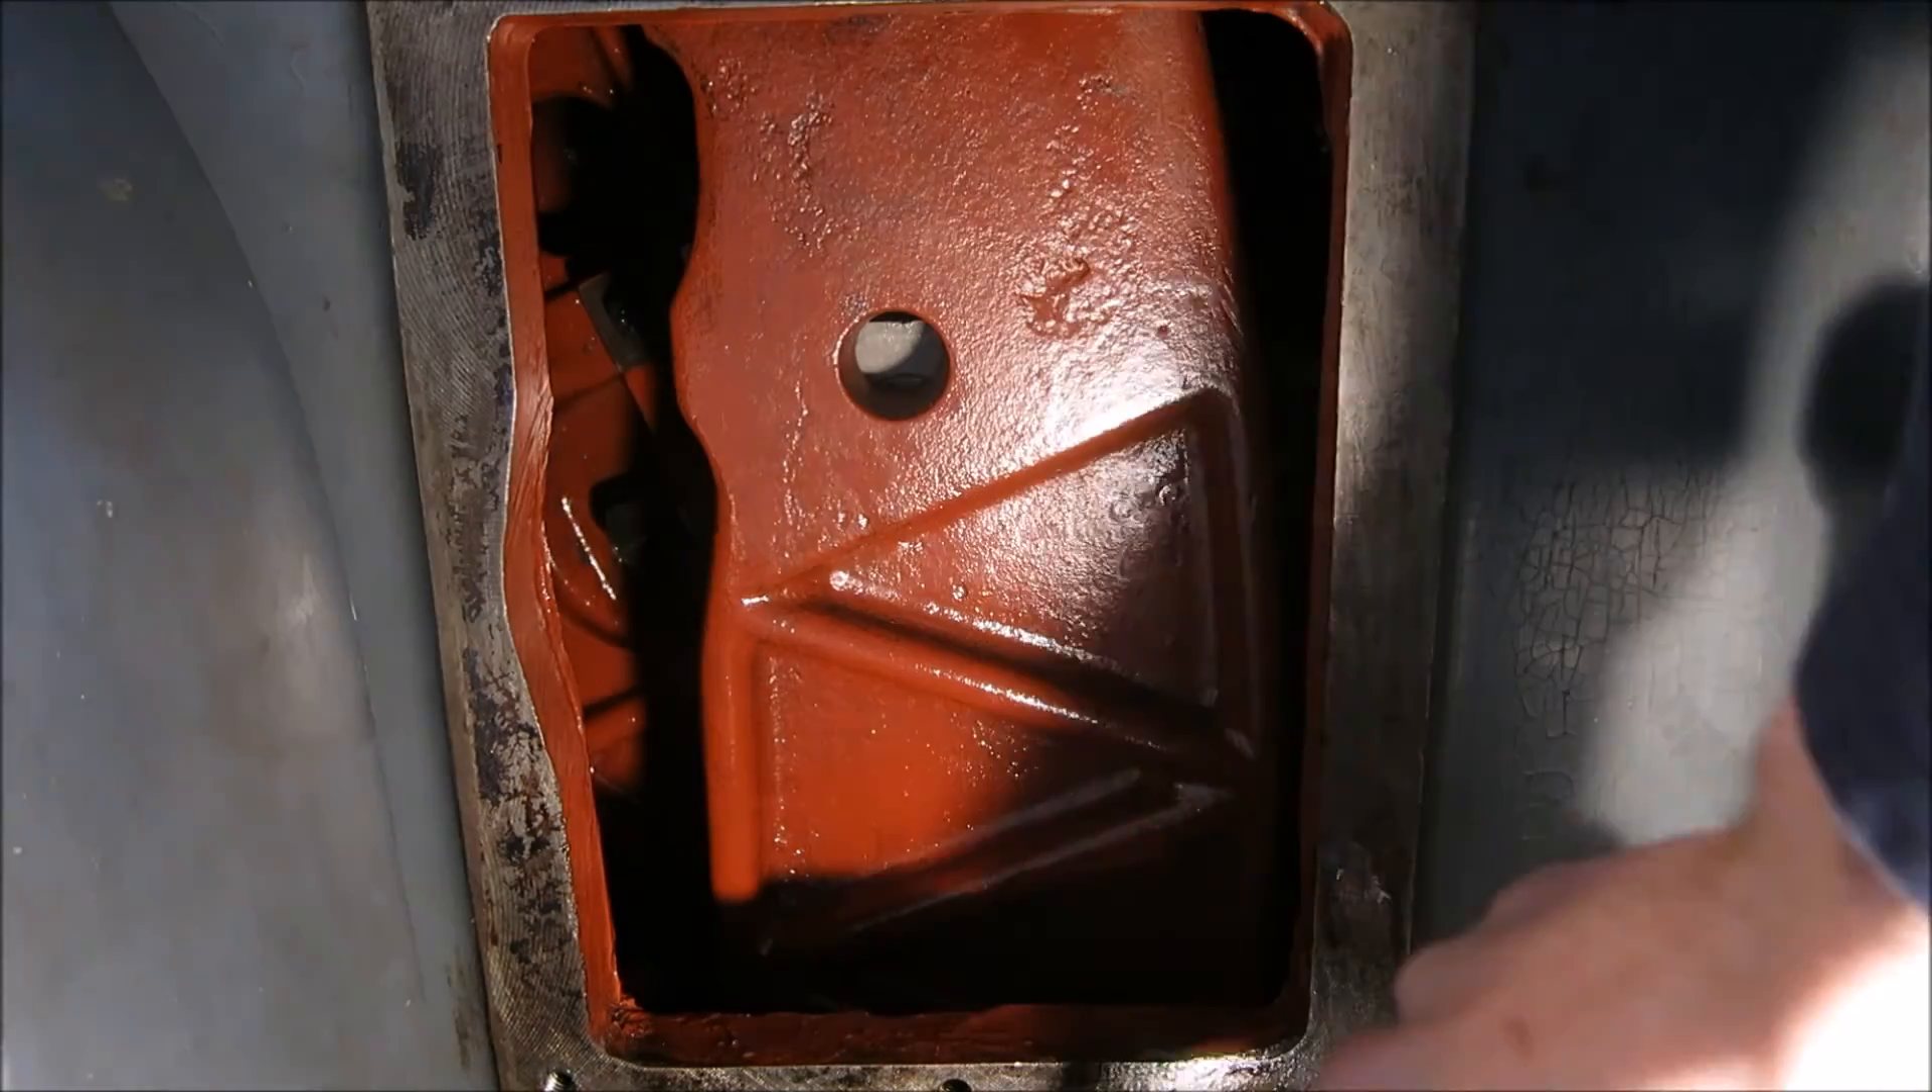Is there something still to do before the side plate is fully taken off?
No.